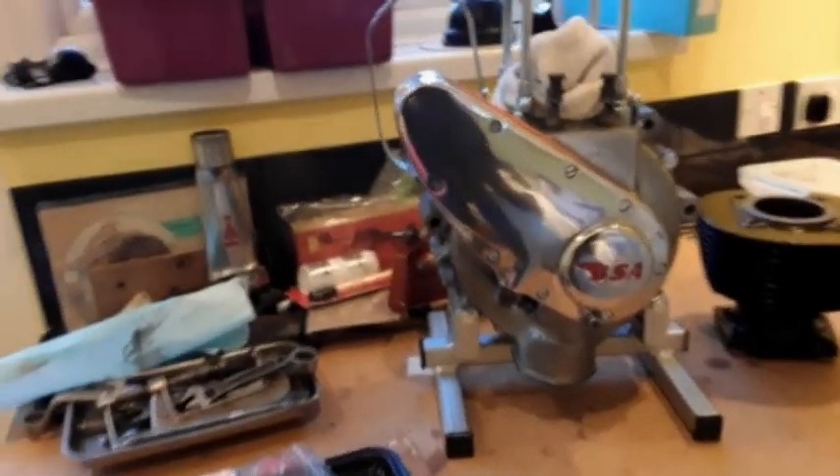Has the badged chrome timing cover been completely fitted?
Yes.